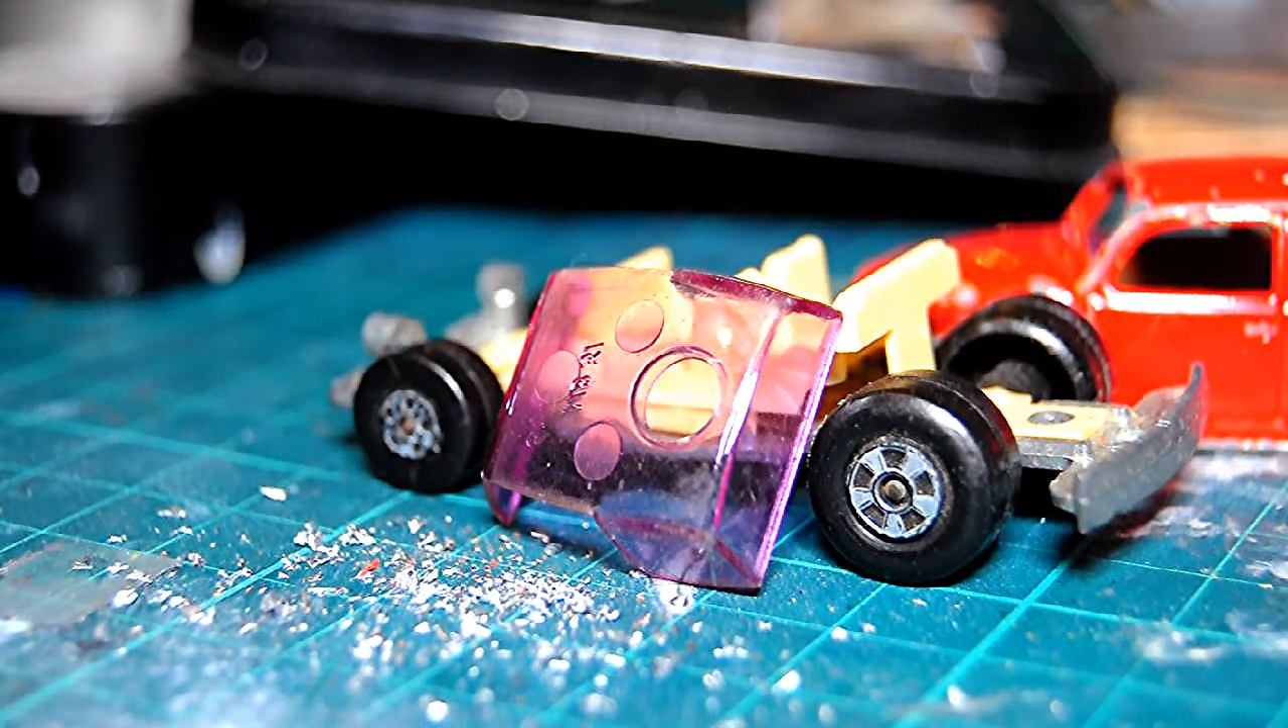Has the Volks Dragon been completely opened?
Yes.